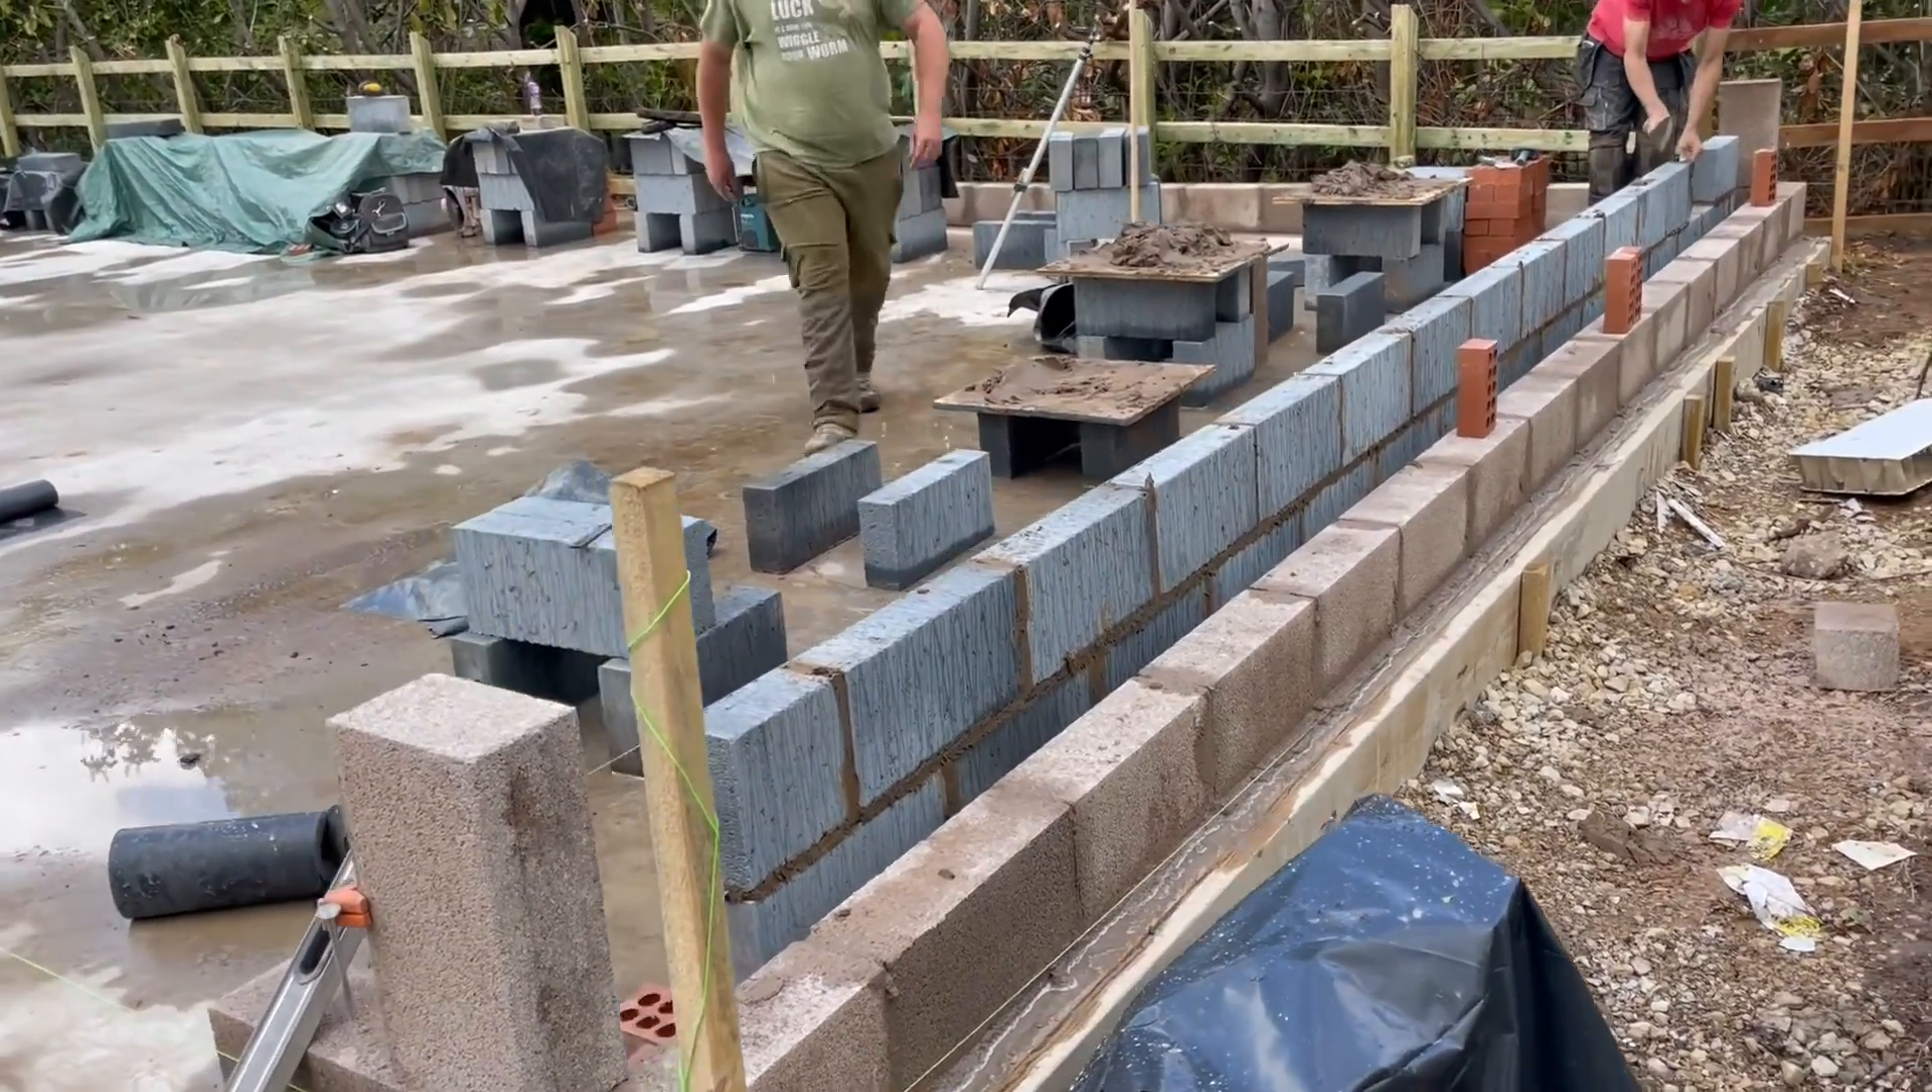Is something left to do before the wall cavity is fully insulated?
Yes.